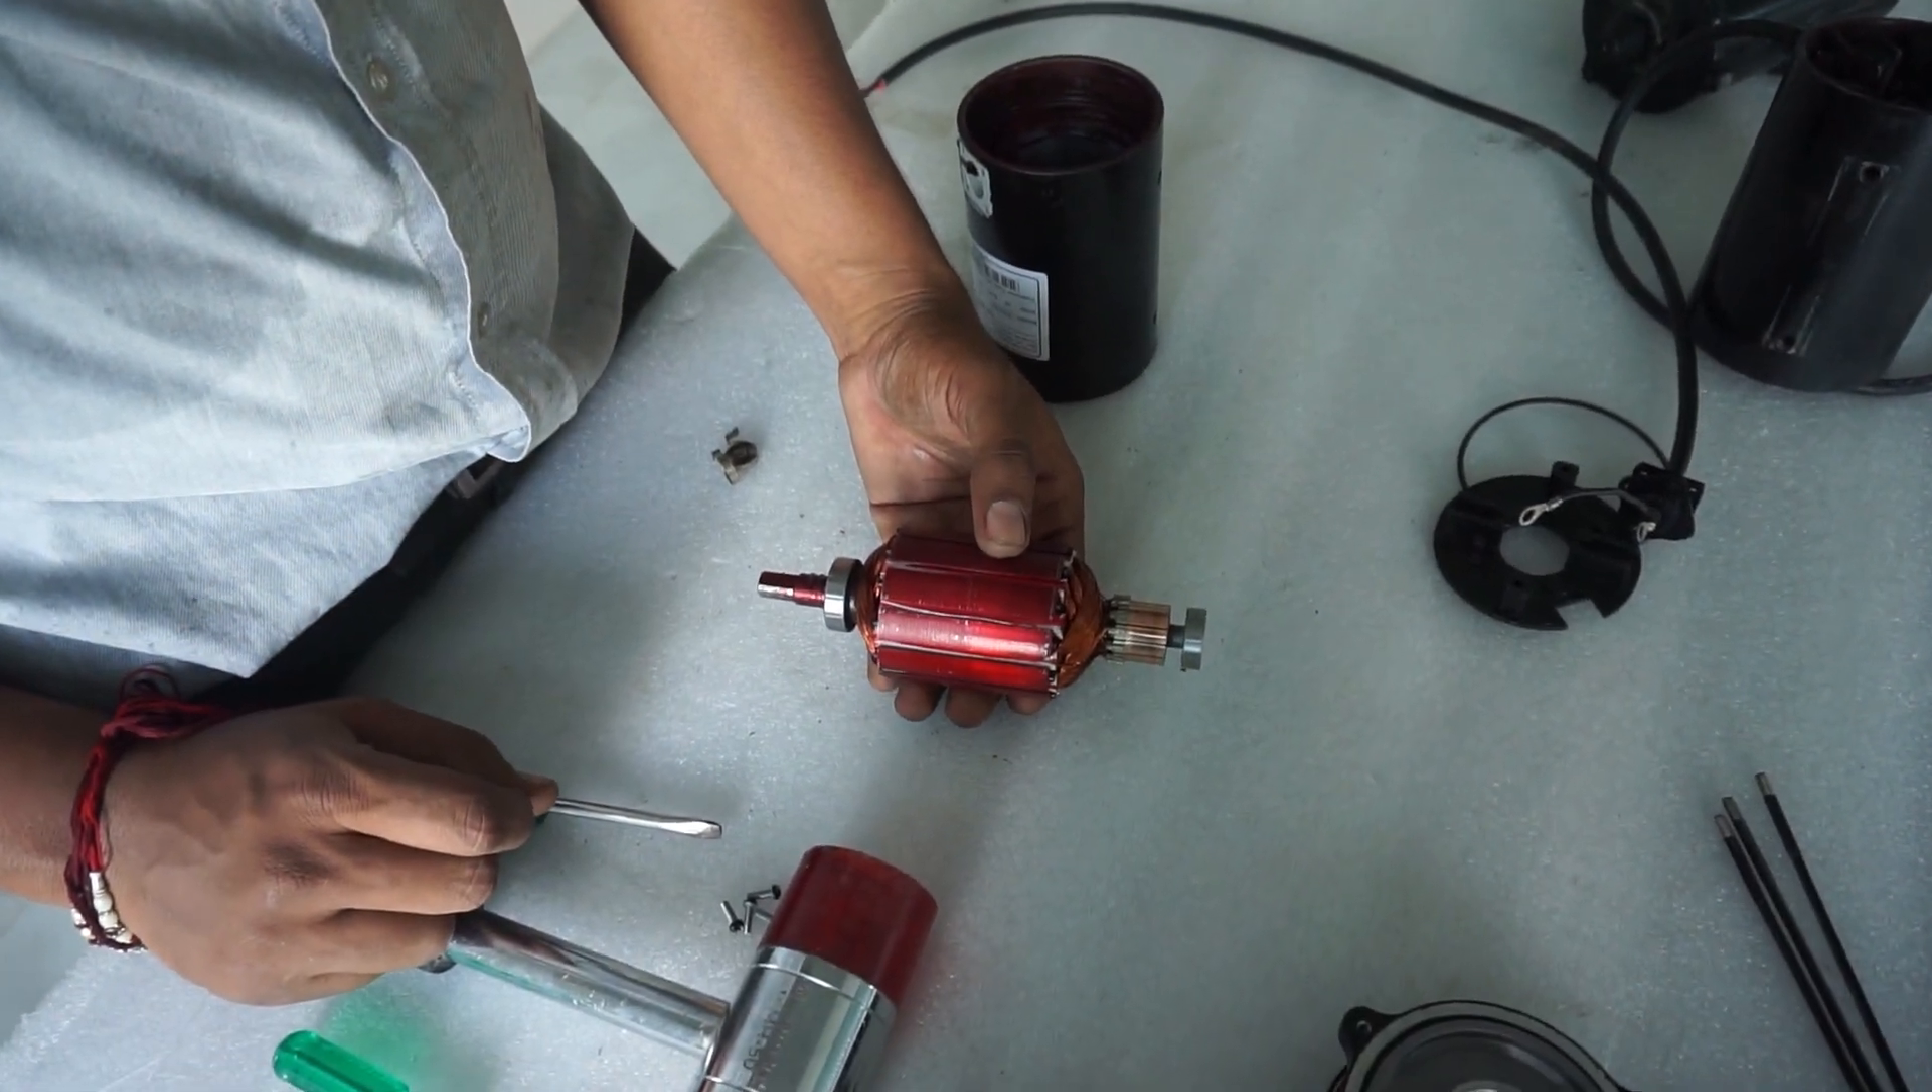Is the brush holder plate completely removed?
Yes.